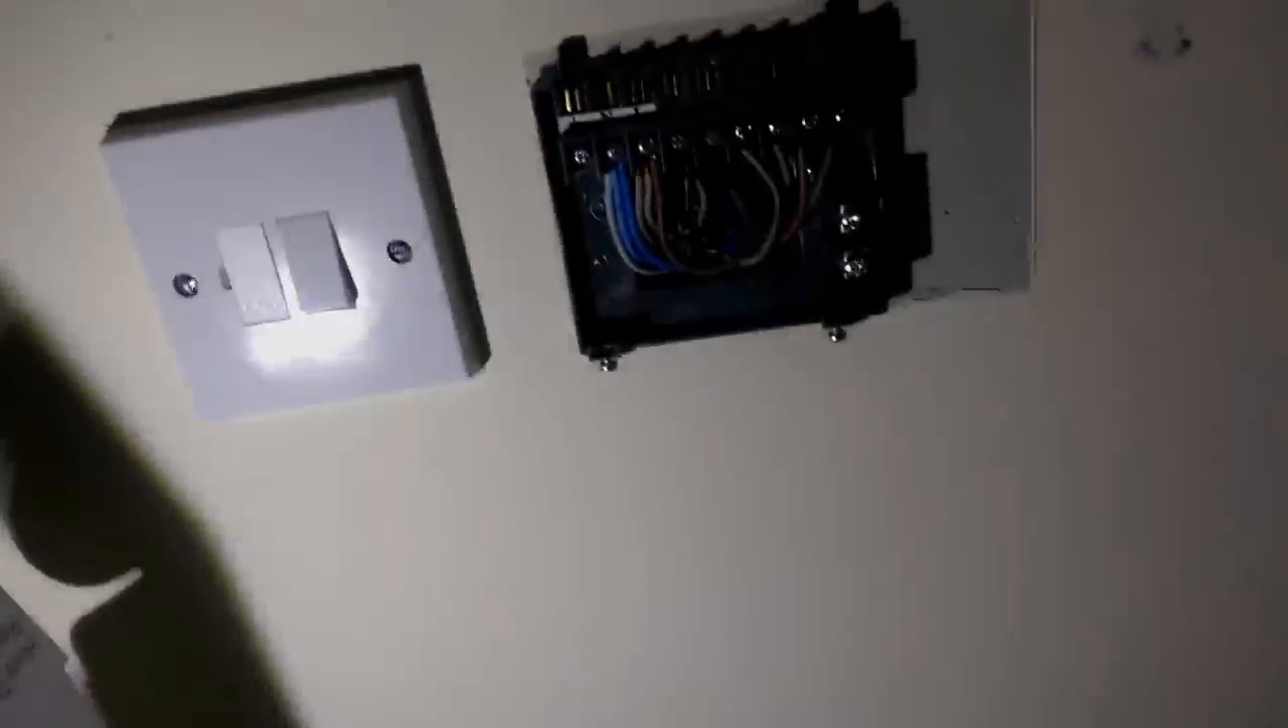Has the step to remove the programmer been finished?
Yes.